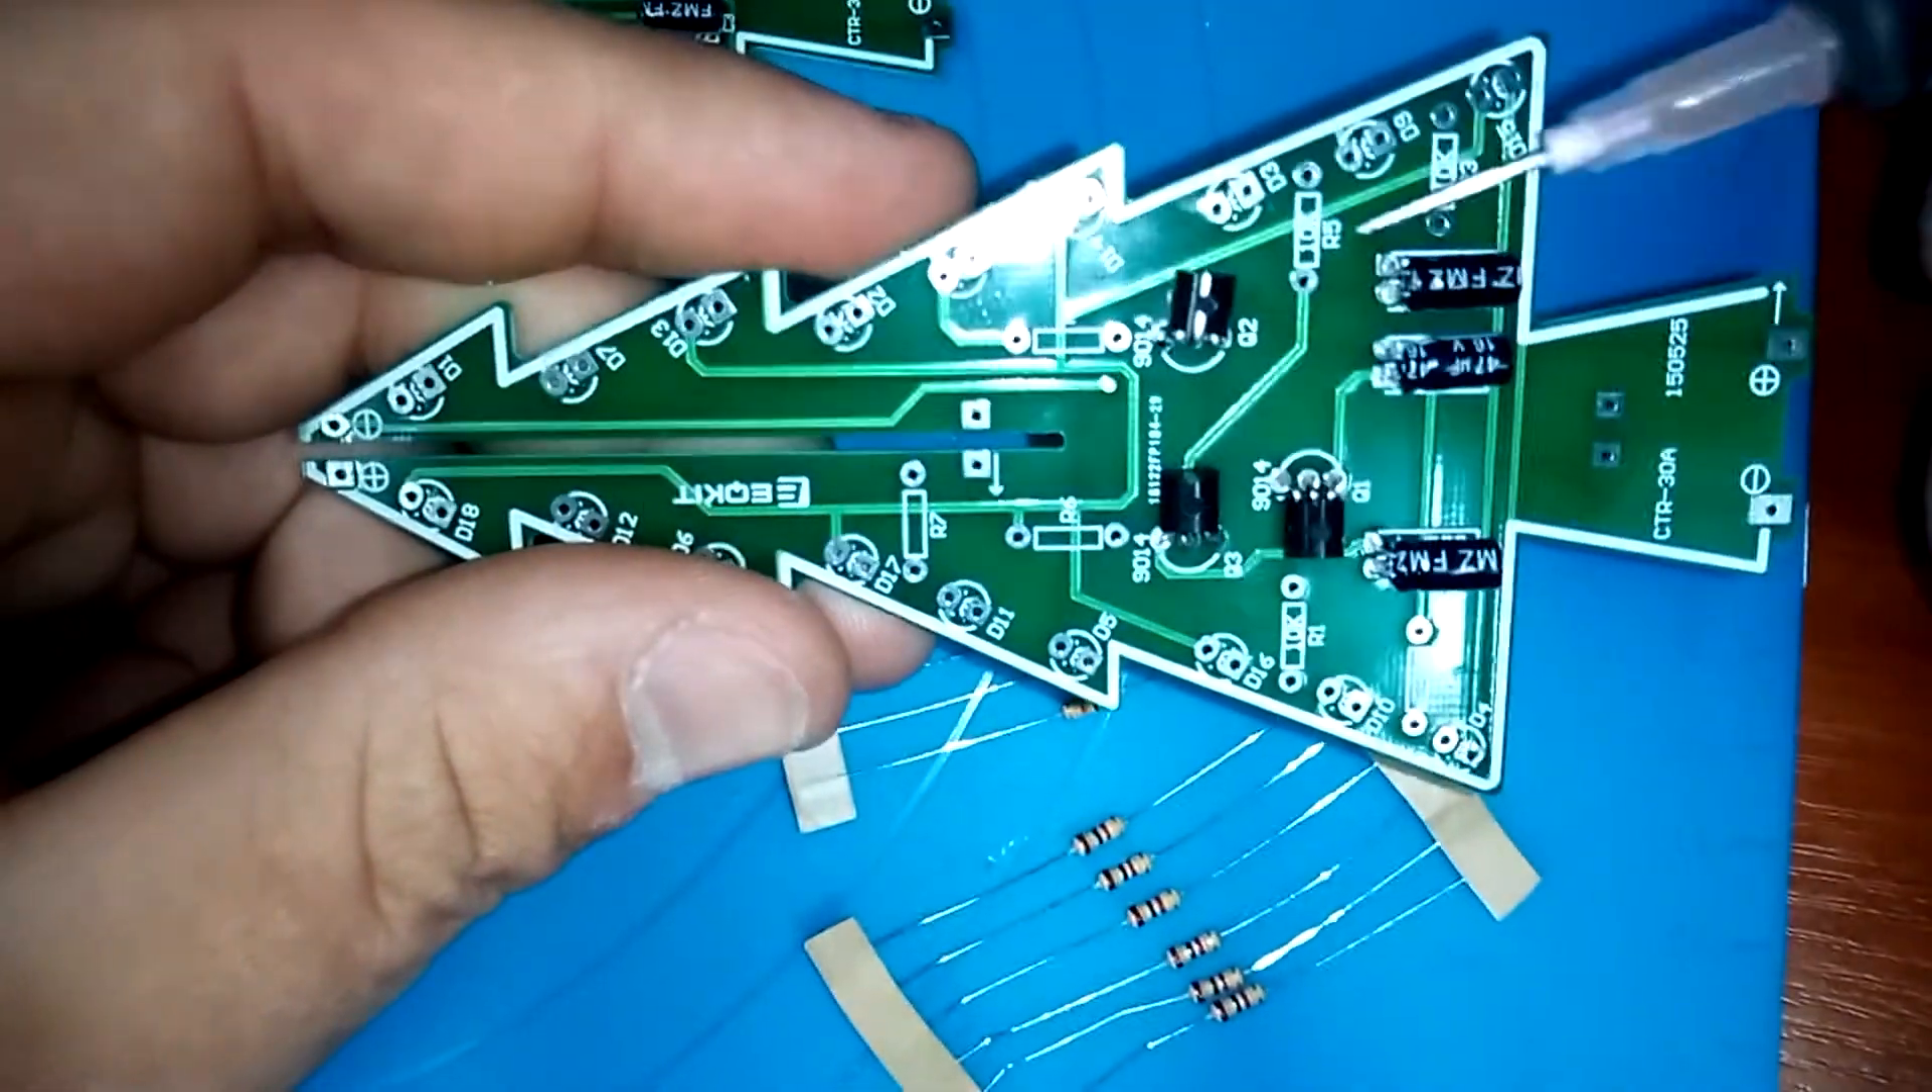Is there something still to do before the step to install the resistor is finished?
Yes.